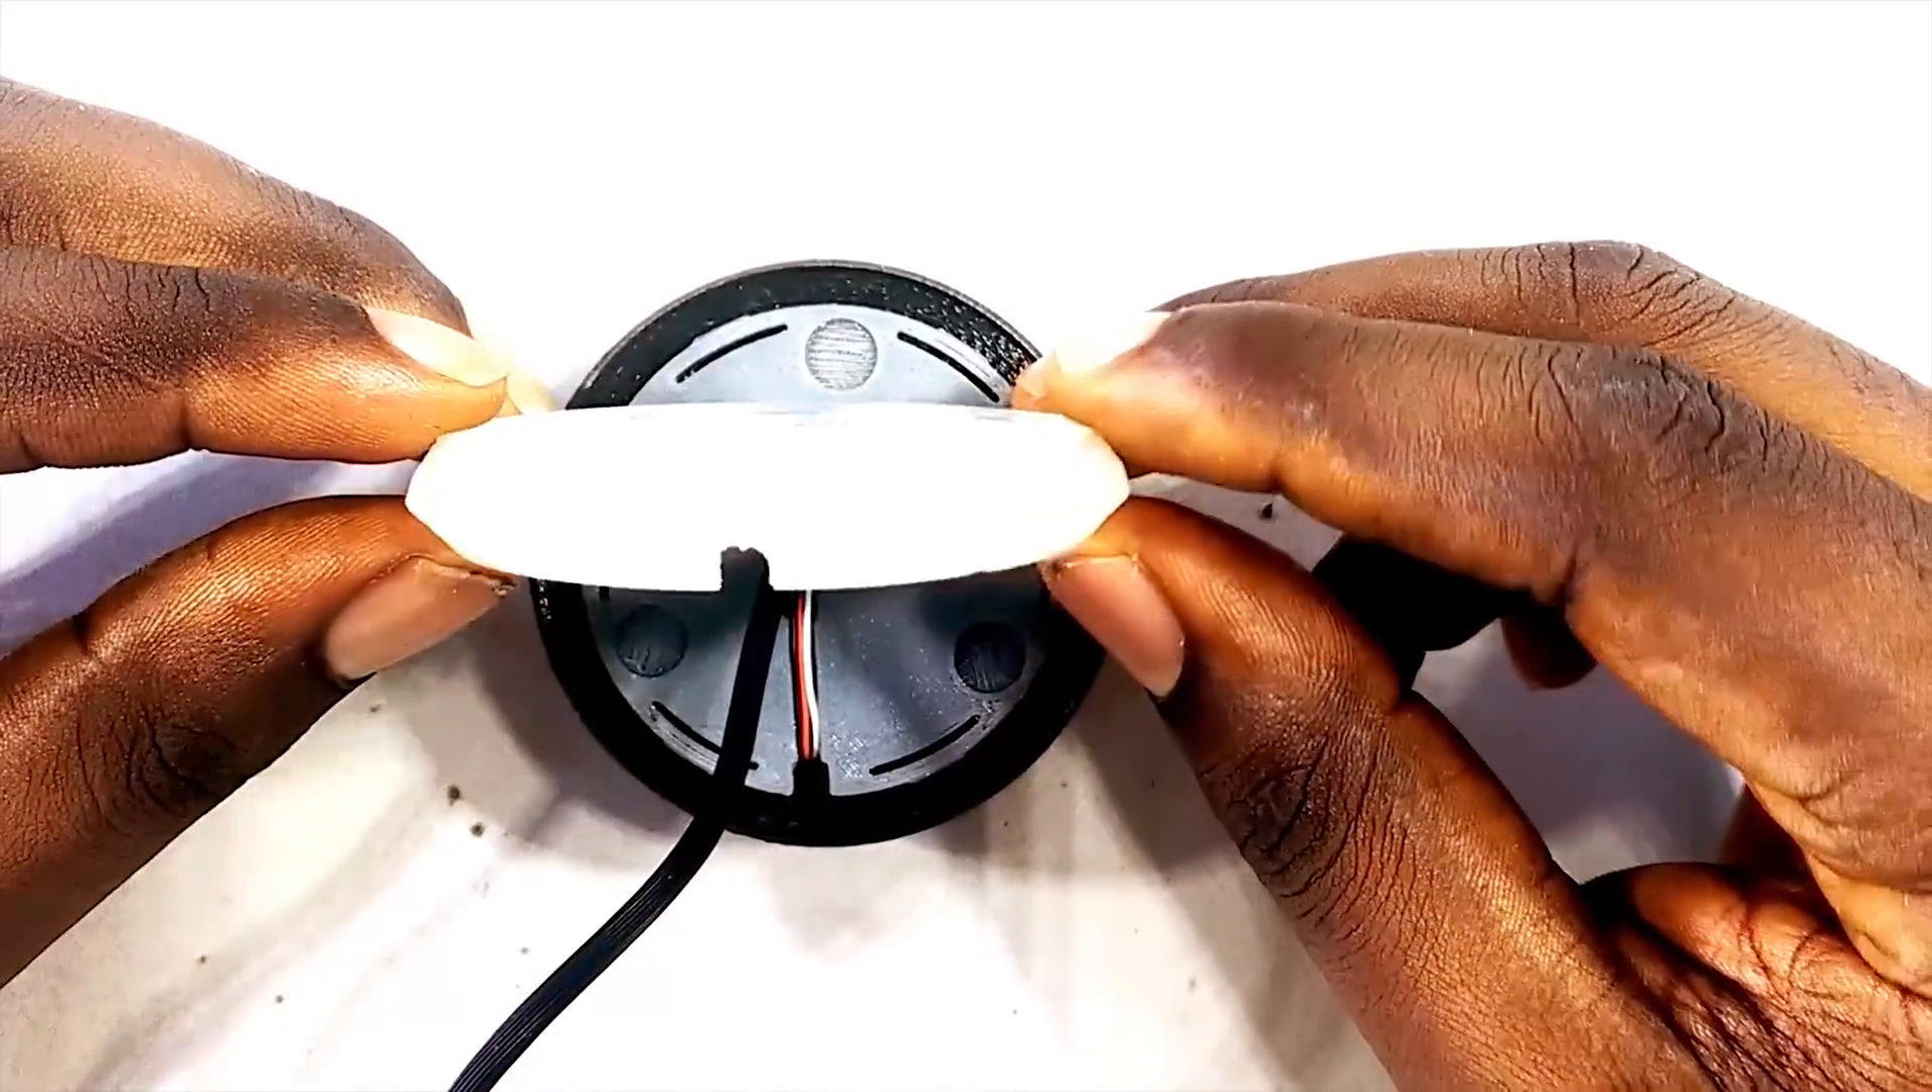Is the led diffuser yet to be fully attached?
Yes.